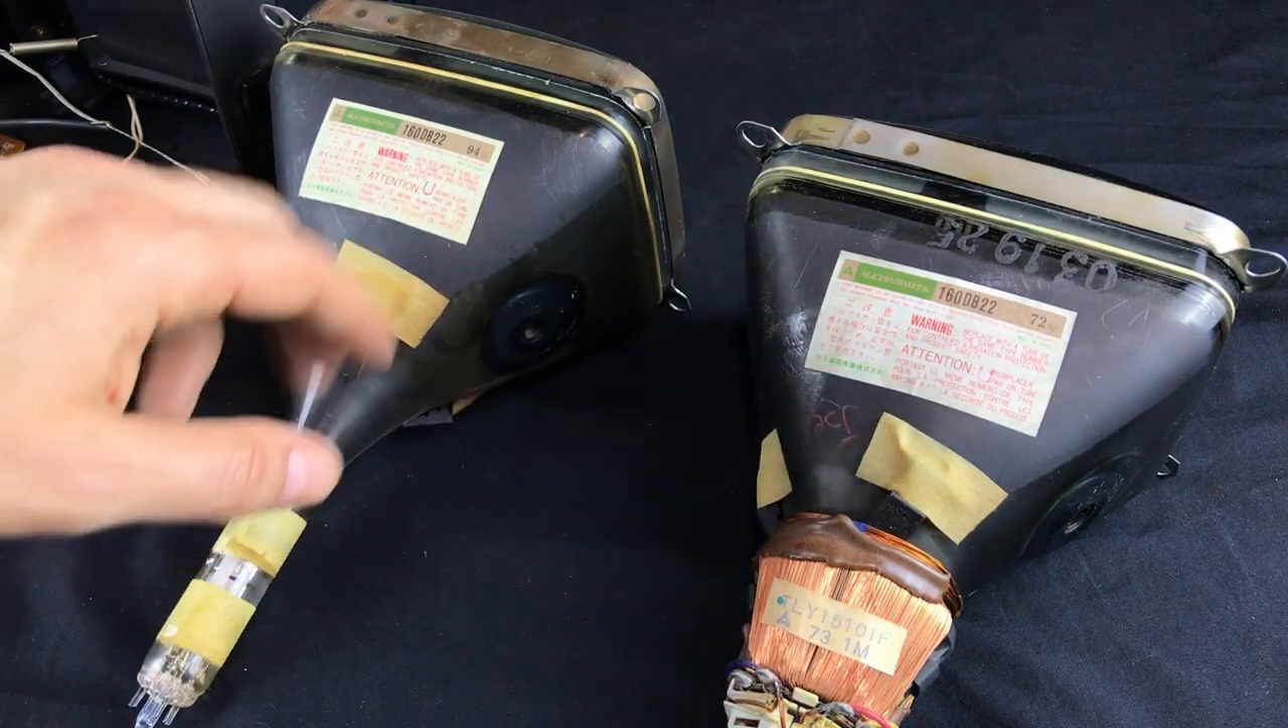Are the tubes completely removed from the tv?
Yes.